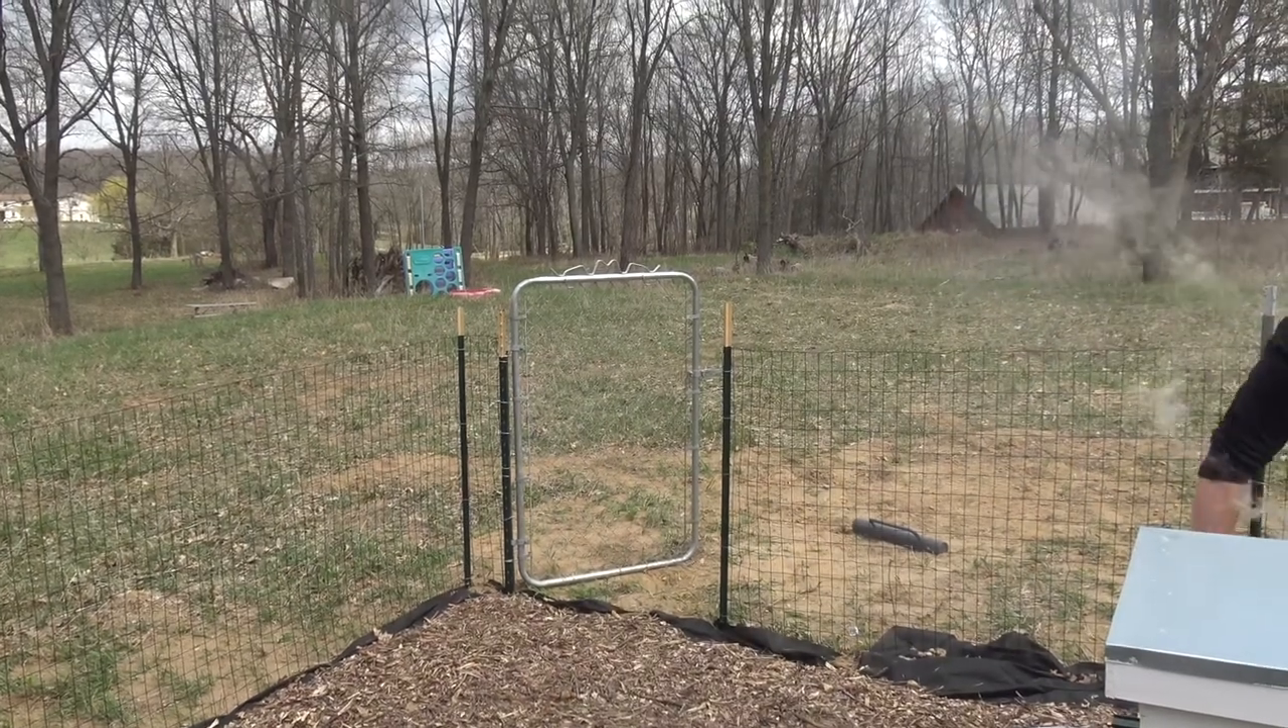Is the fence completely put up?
Yes.